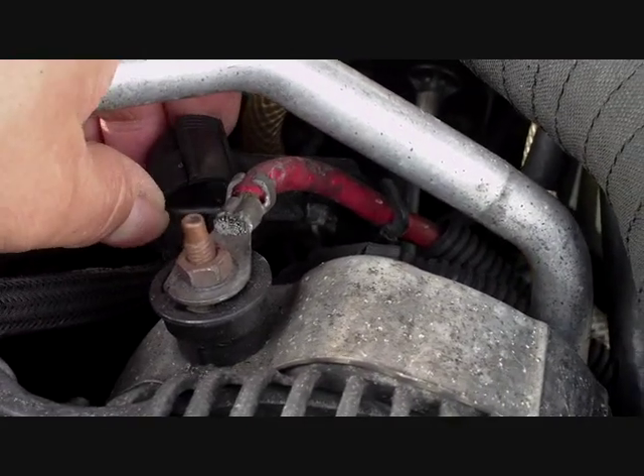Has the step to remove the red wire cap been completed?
Yes.